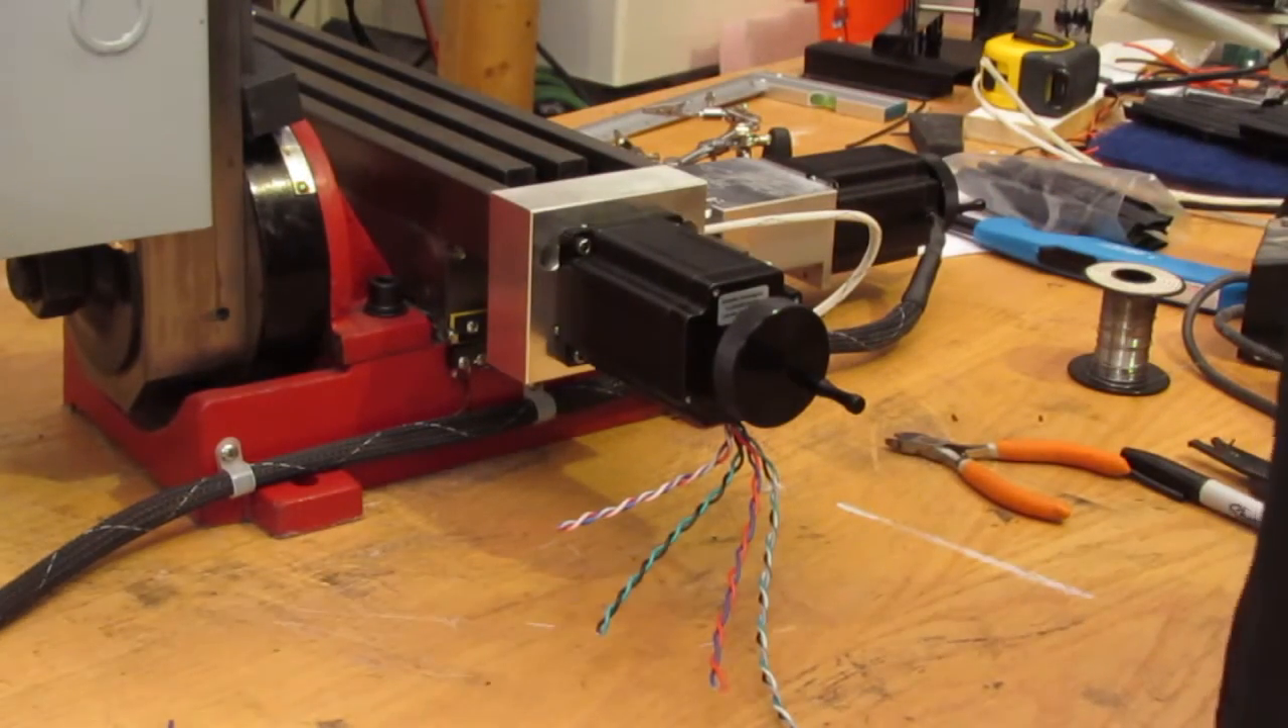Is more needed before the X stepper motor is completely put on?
No.